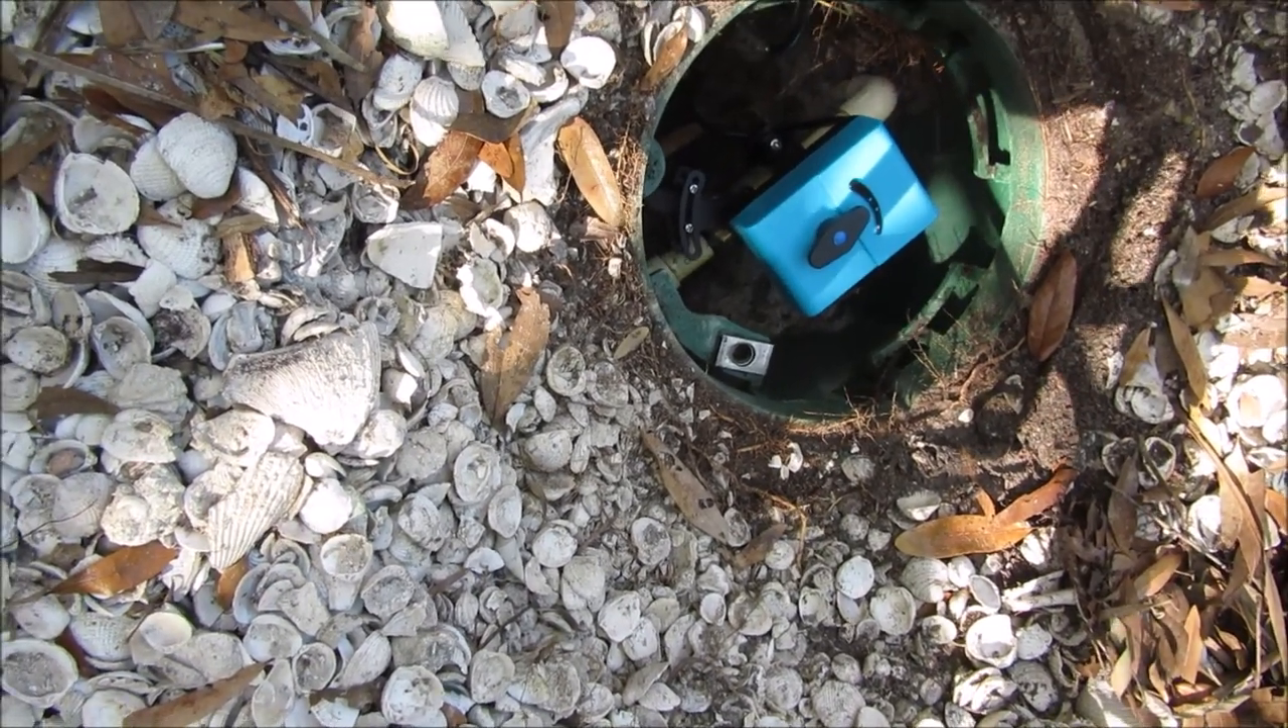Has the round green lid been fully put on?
No.